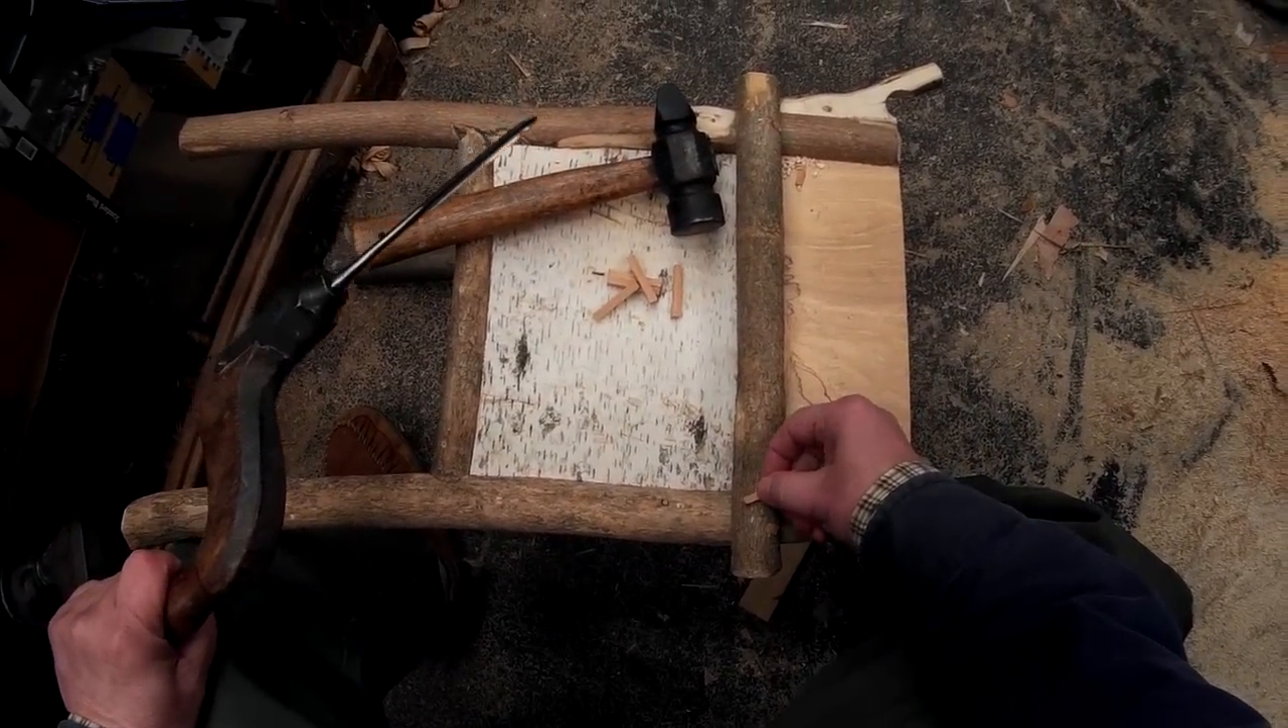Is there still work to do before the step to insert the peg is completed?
Yes.